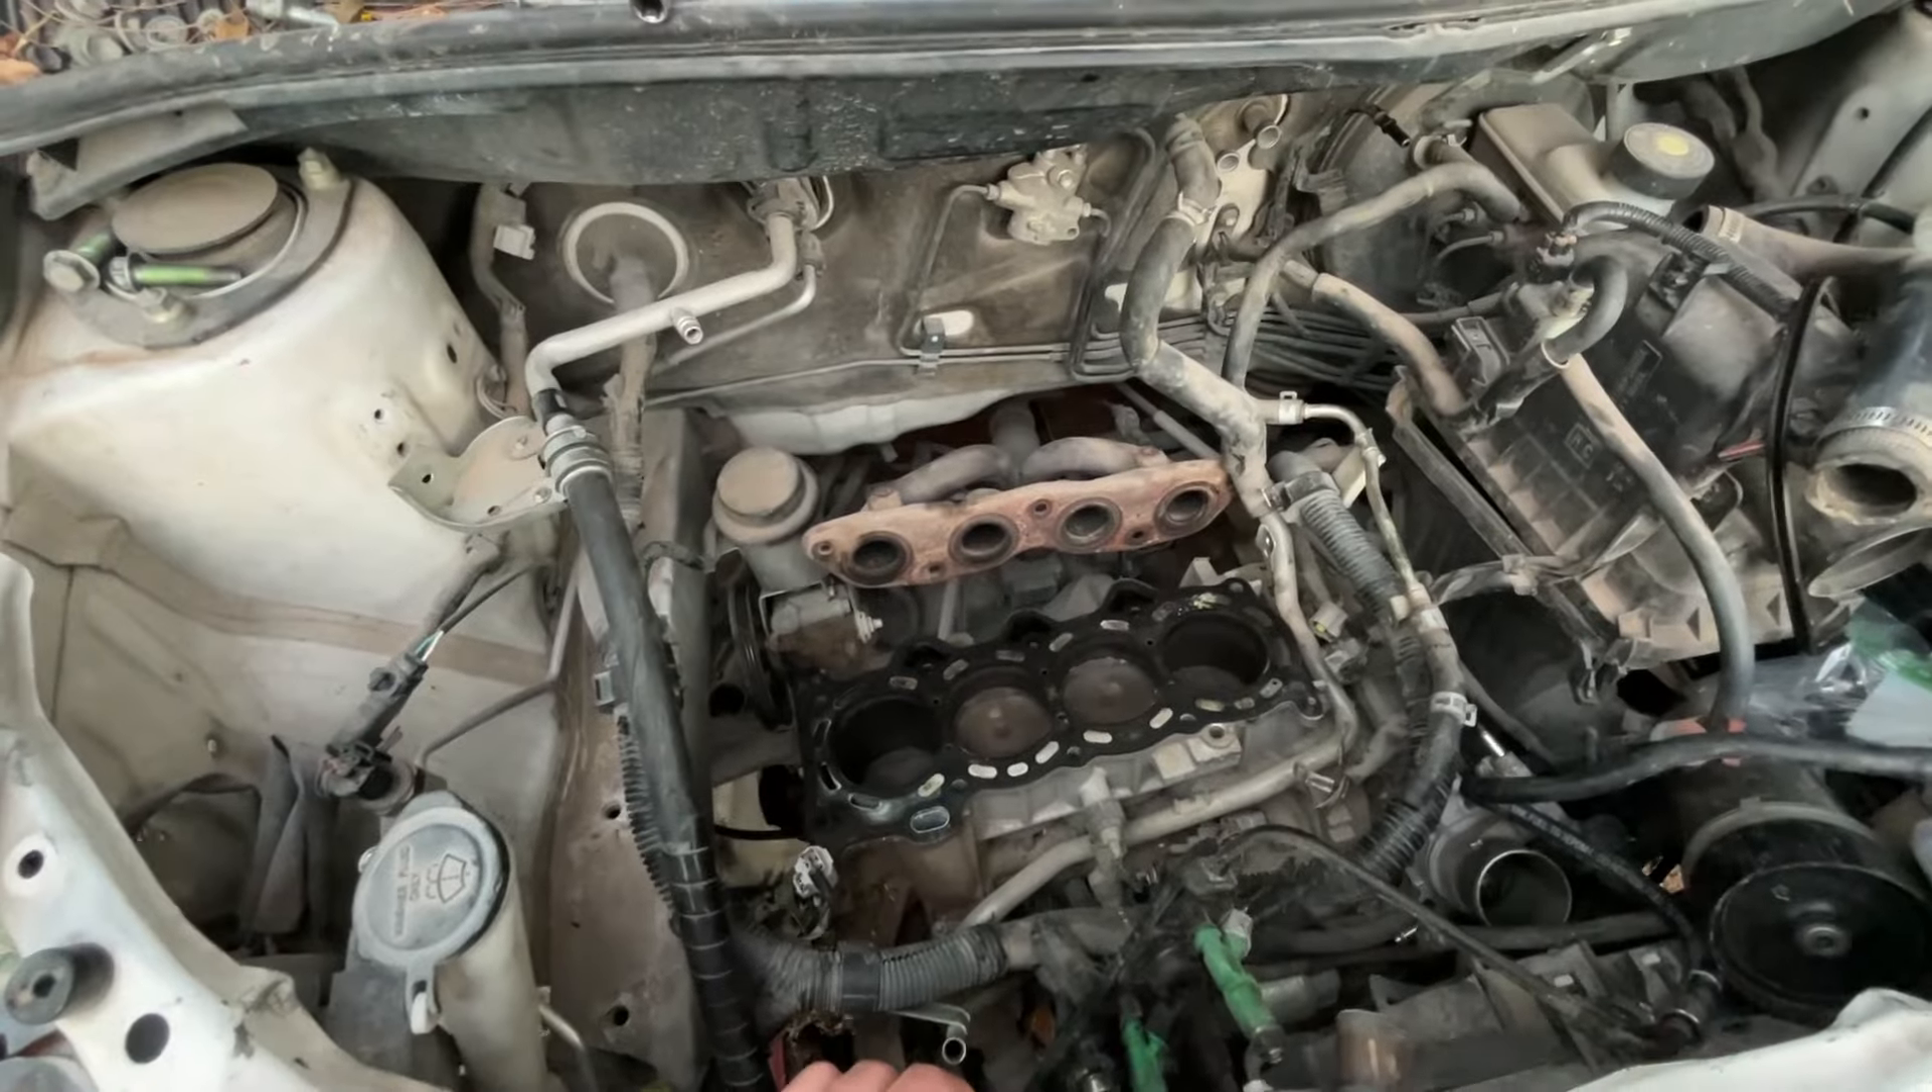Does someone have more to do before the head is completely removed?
No.